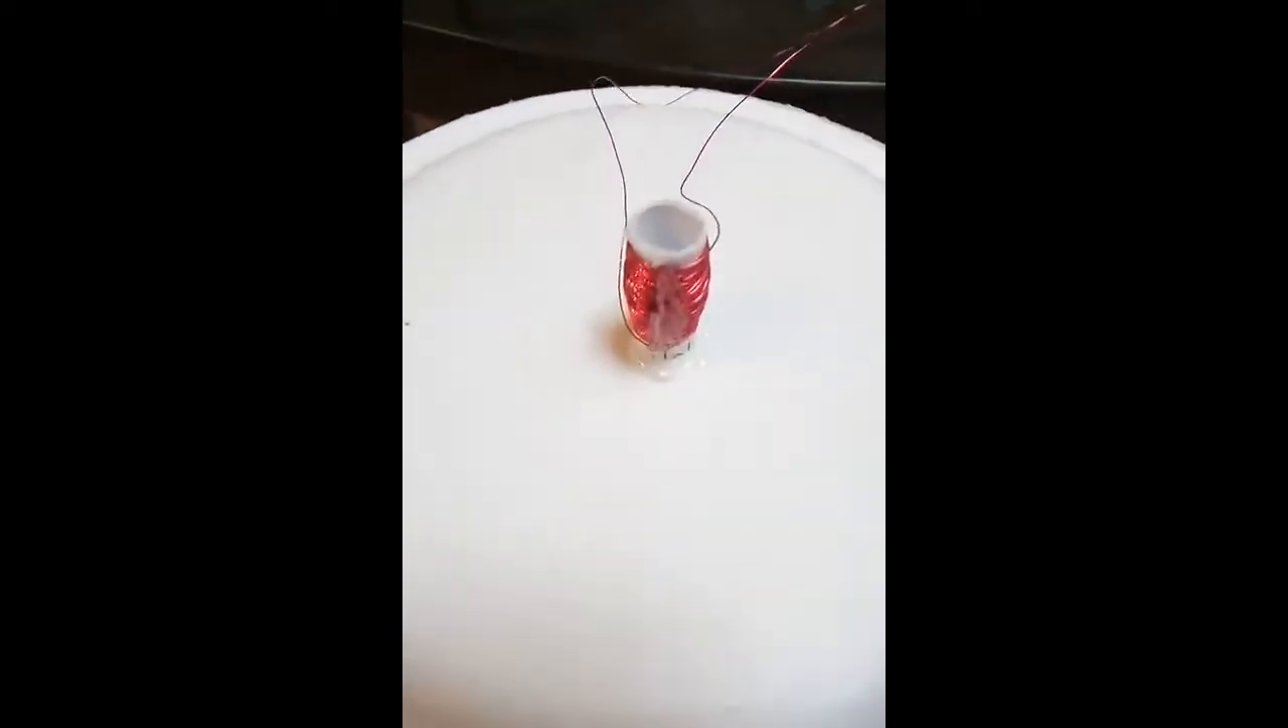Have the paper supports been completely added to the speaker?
No.